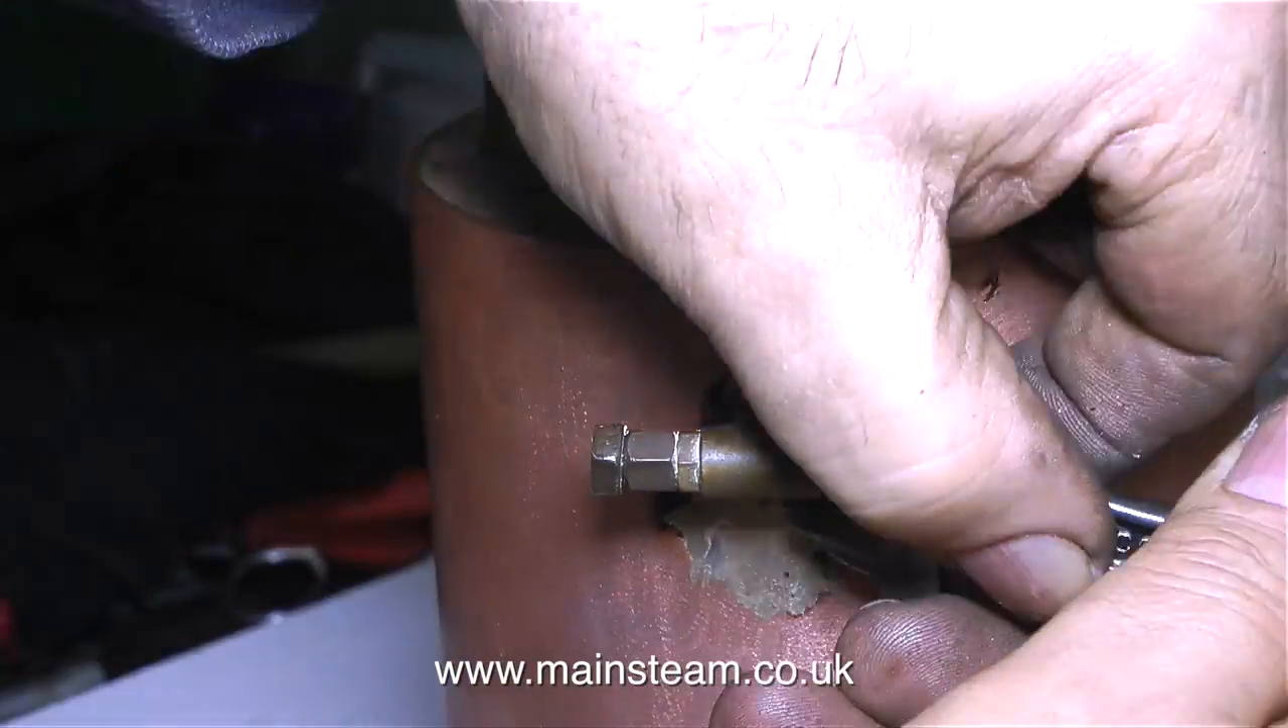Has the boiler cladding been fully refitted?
No.